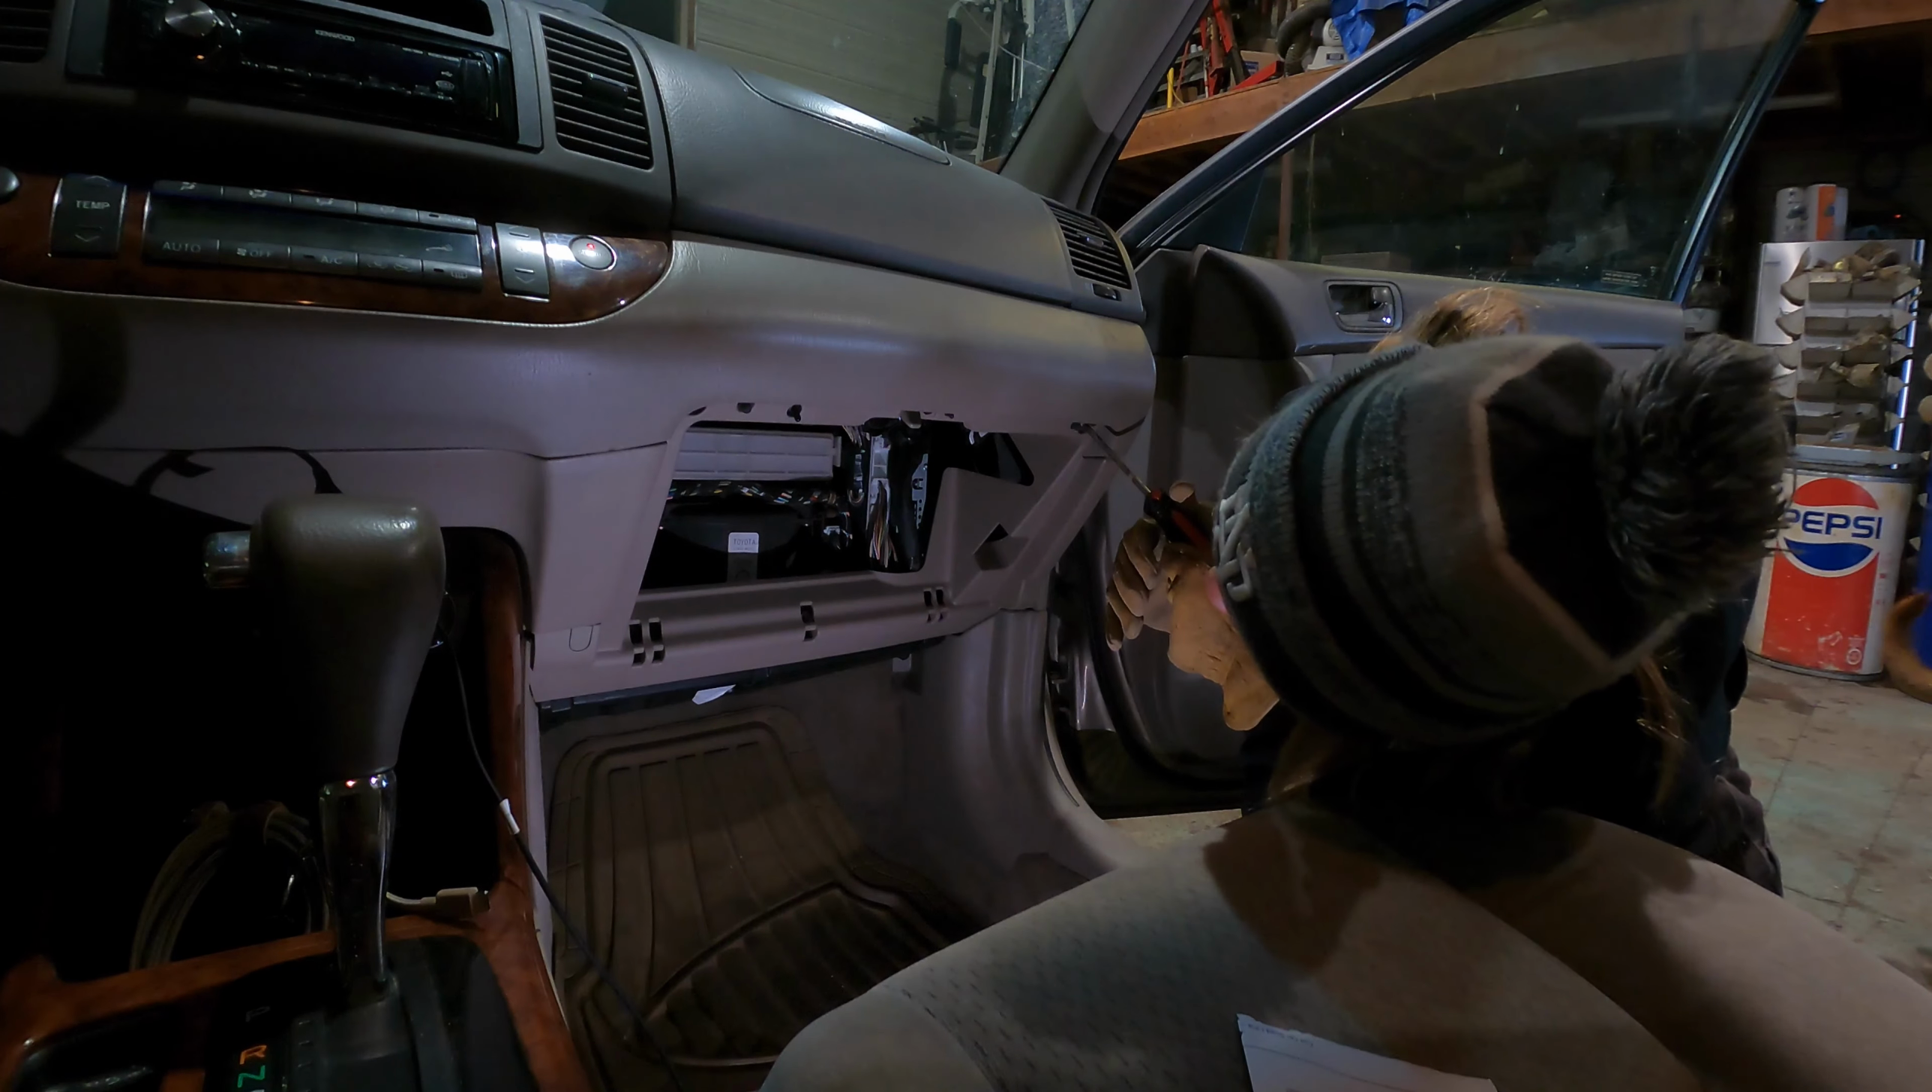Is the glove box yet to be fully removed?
No.